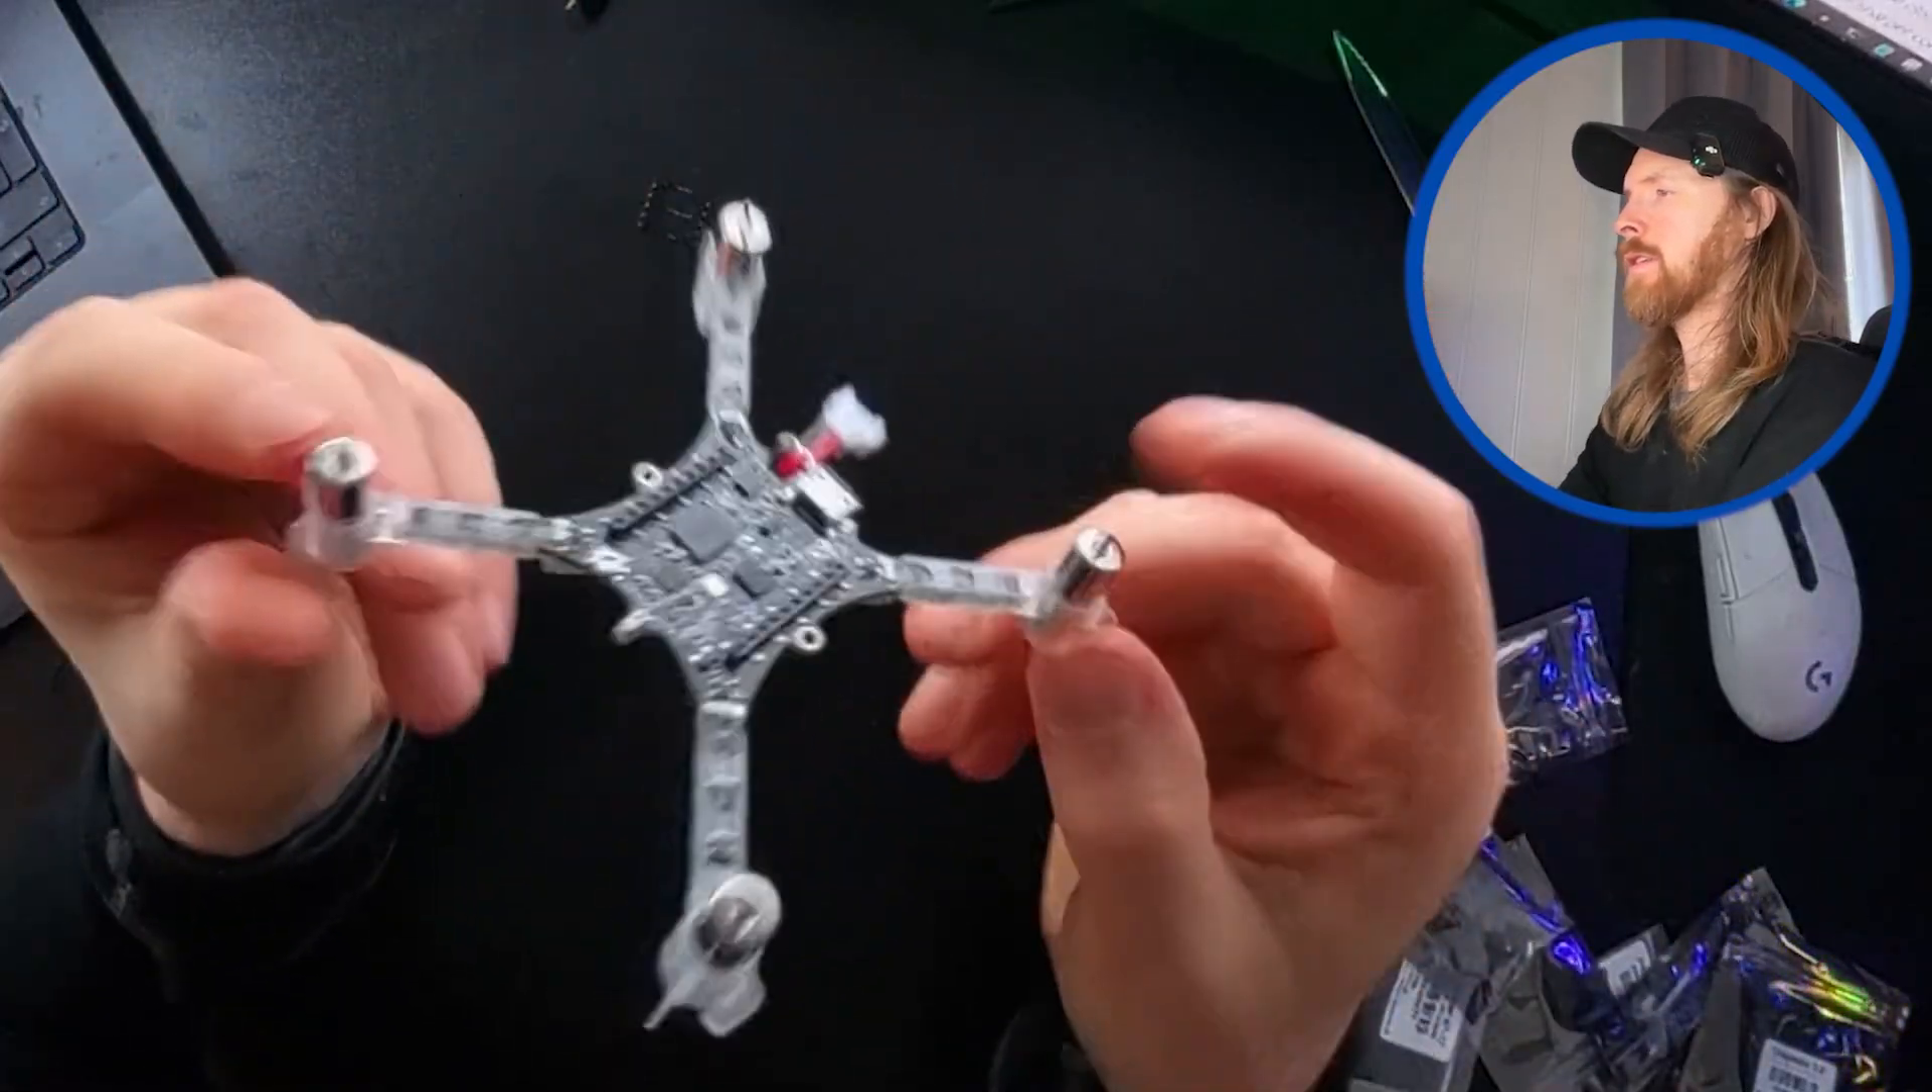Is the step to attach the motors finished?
Yes.